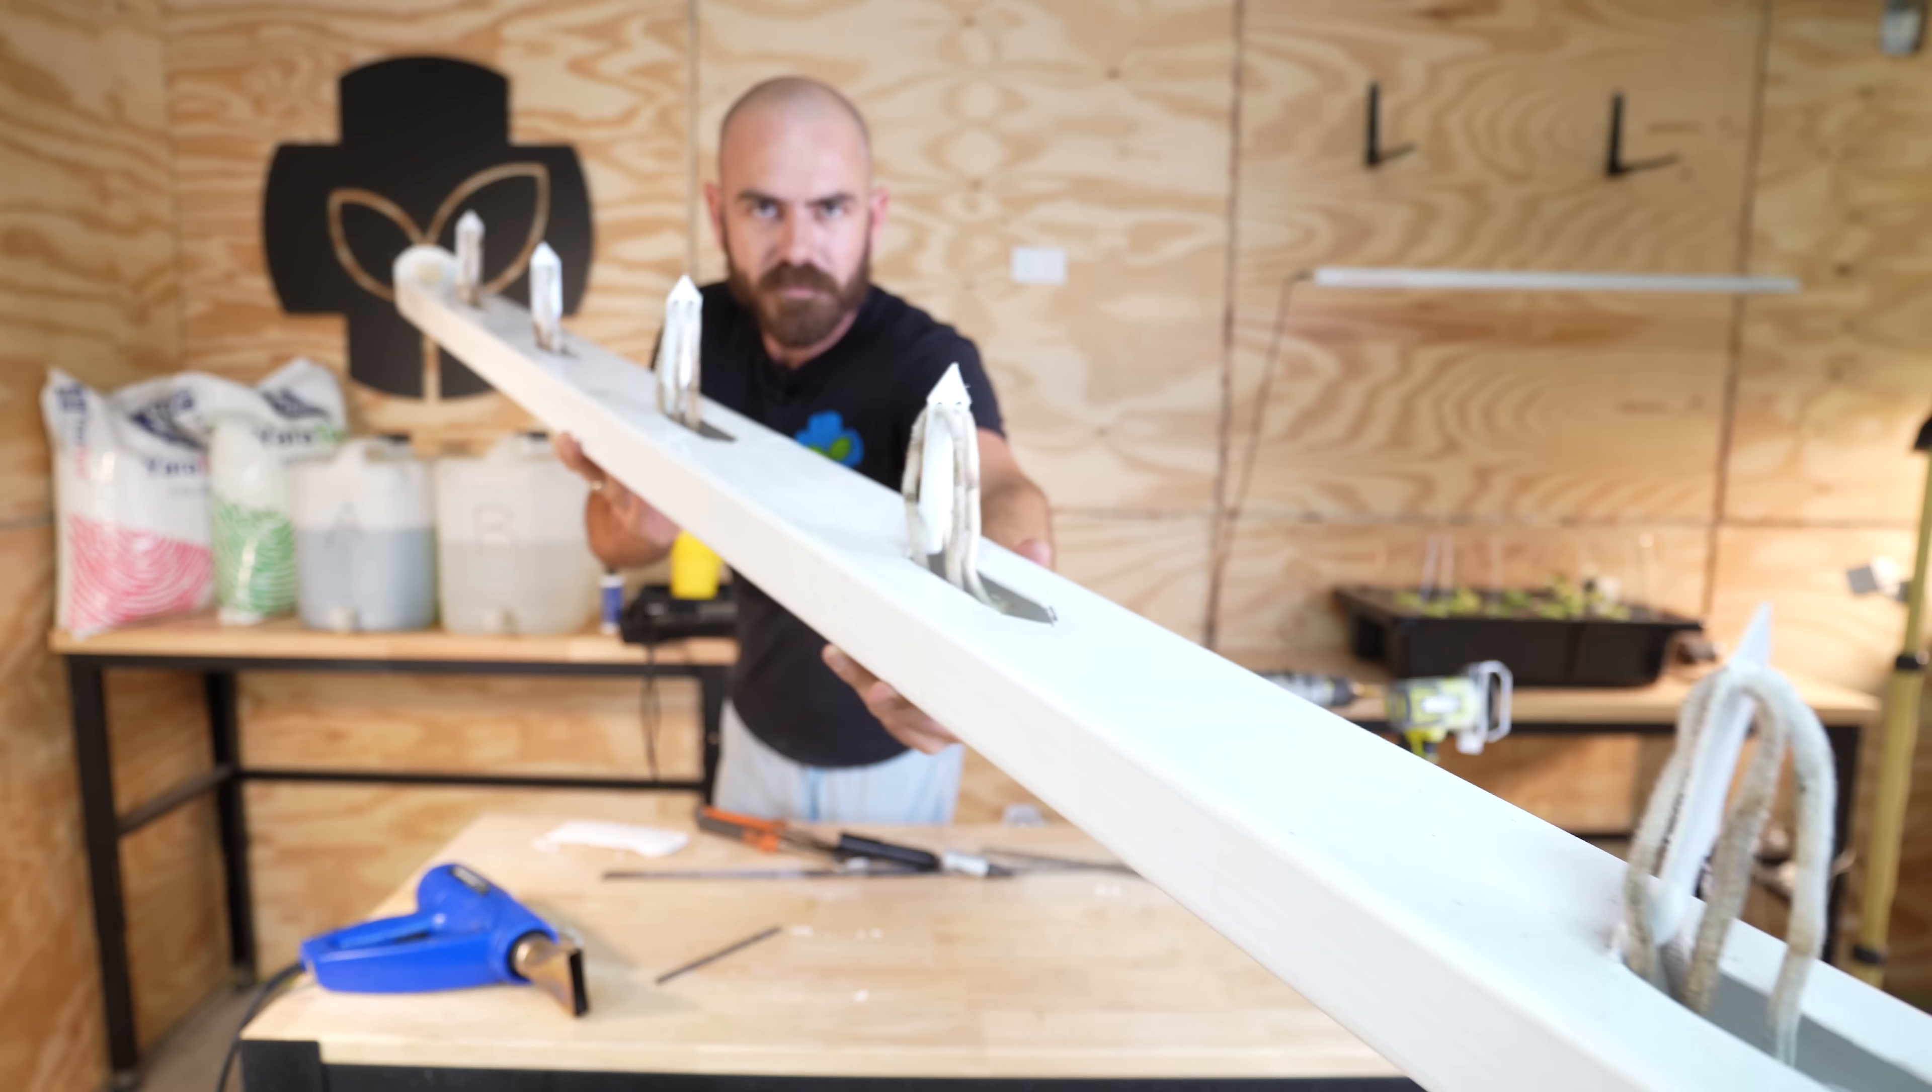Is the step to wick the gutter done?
Yes.